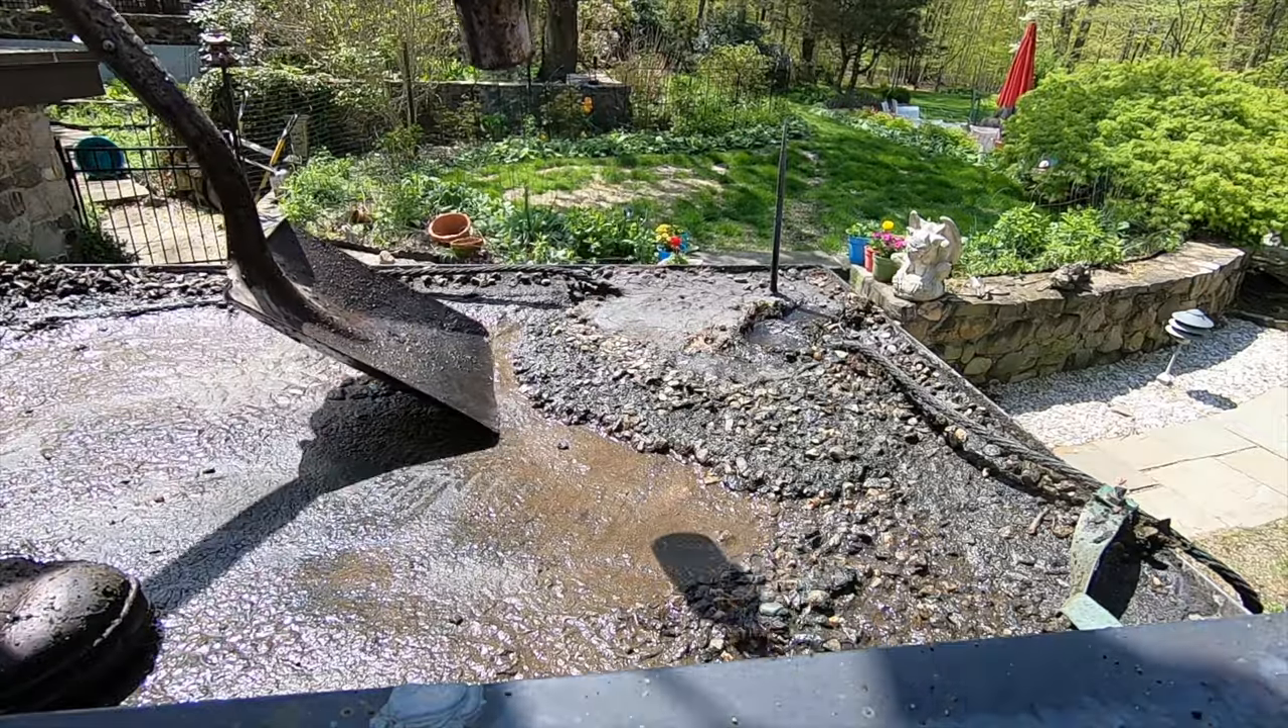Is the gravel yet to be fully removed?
Yes.